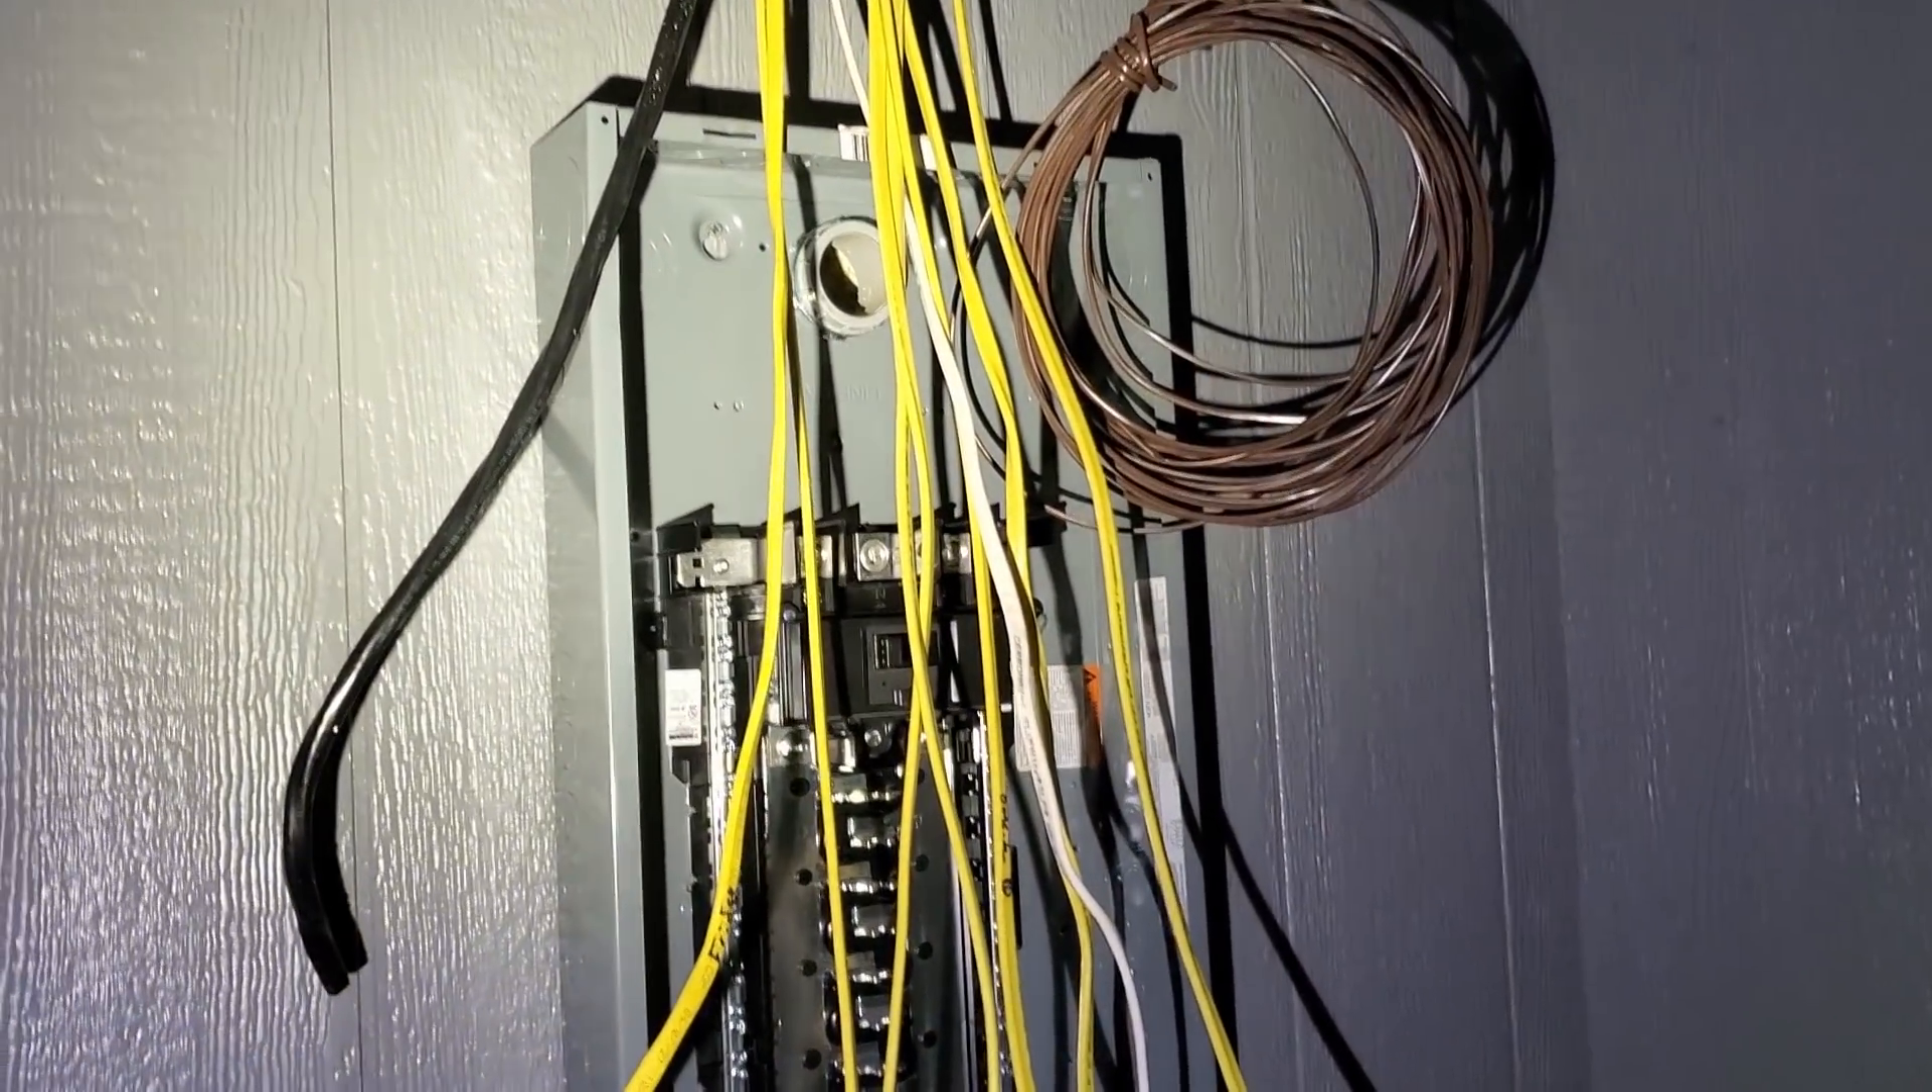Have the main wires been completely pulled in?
No.